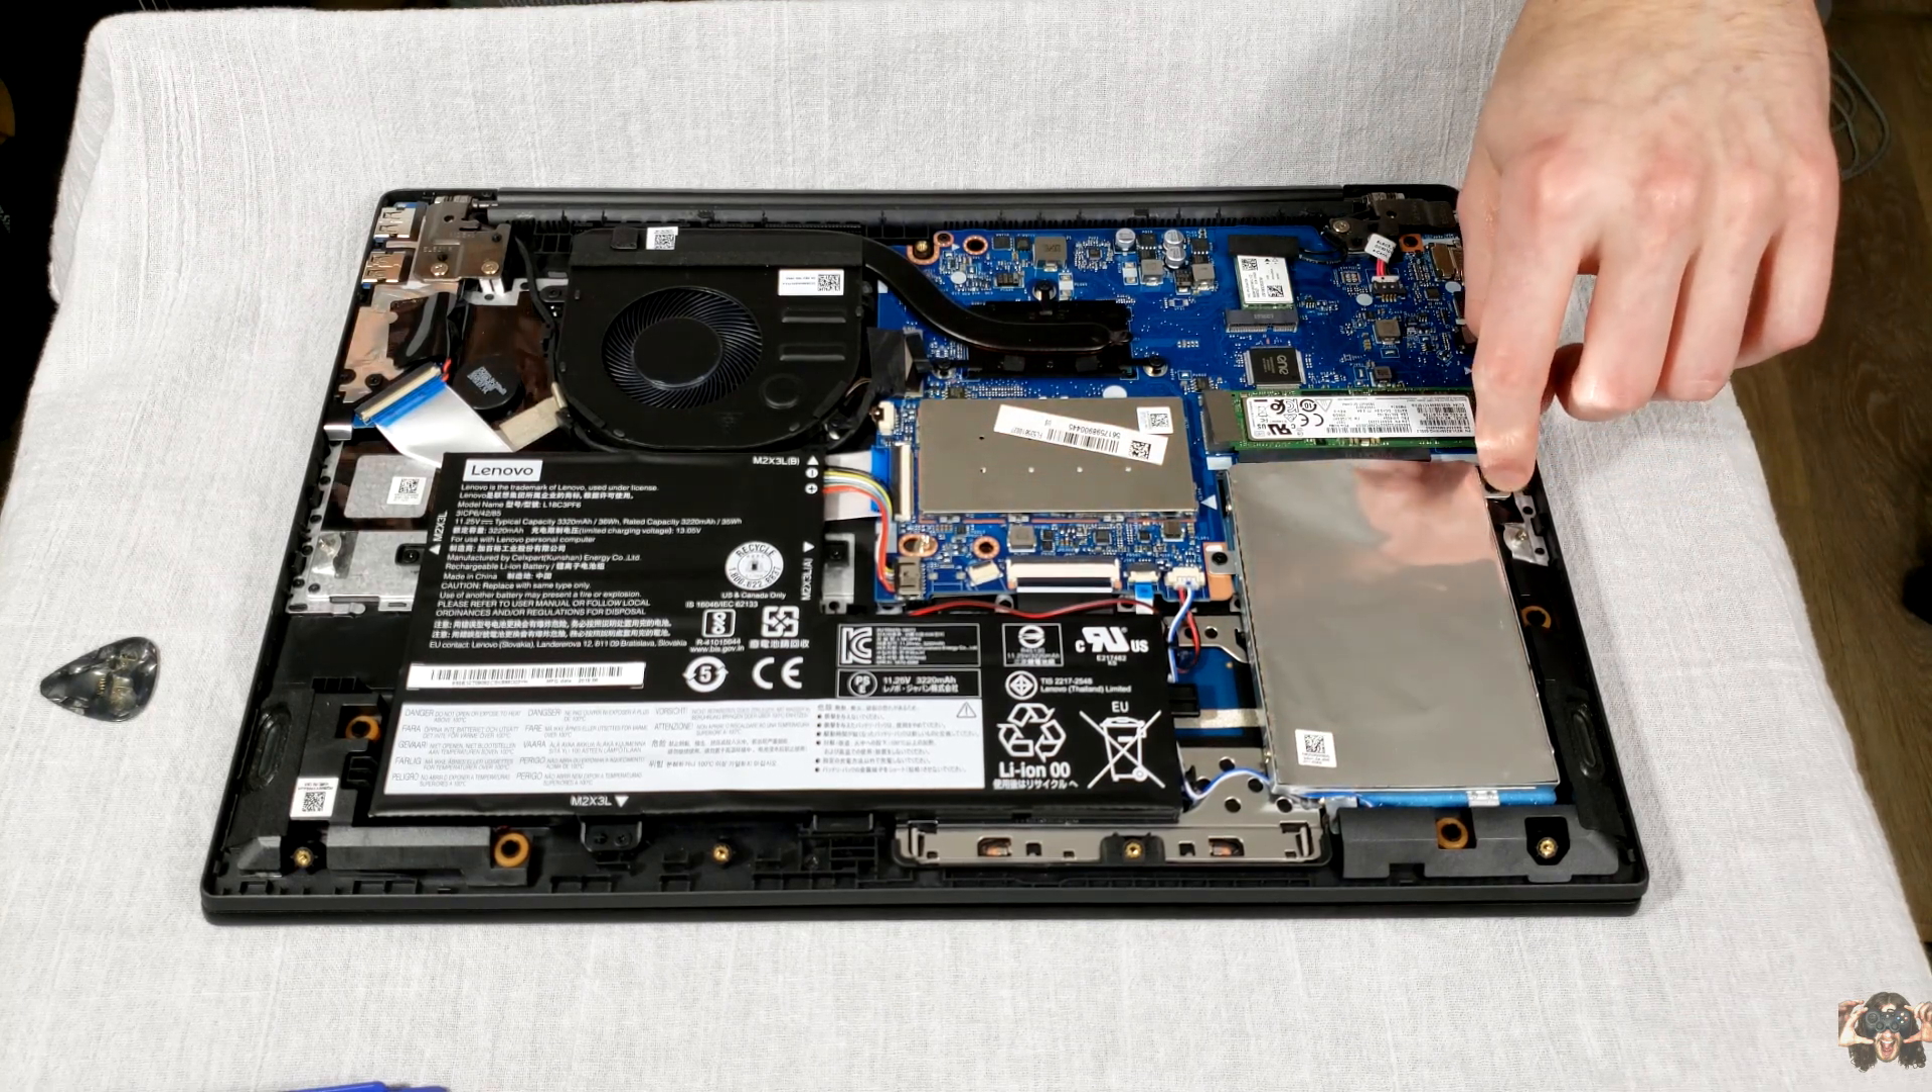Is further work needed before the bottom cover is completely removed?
No.